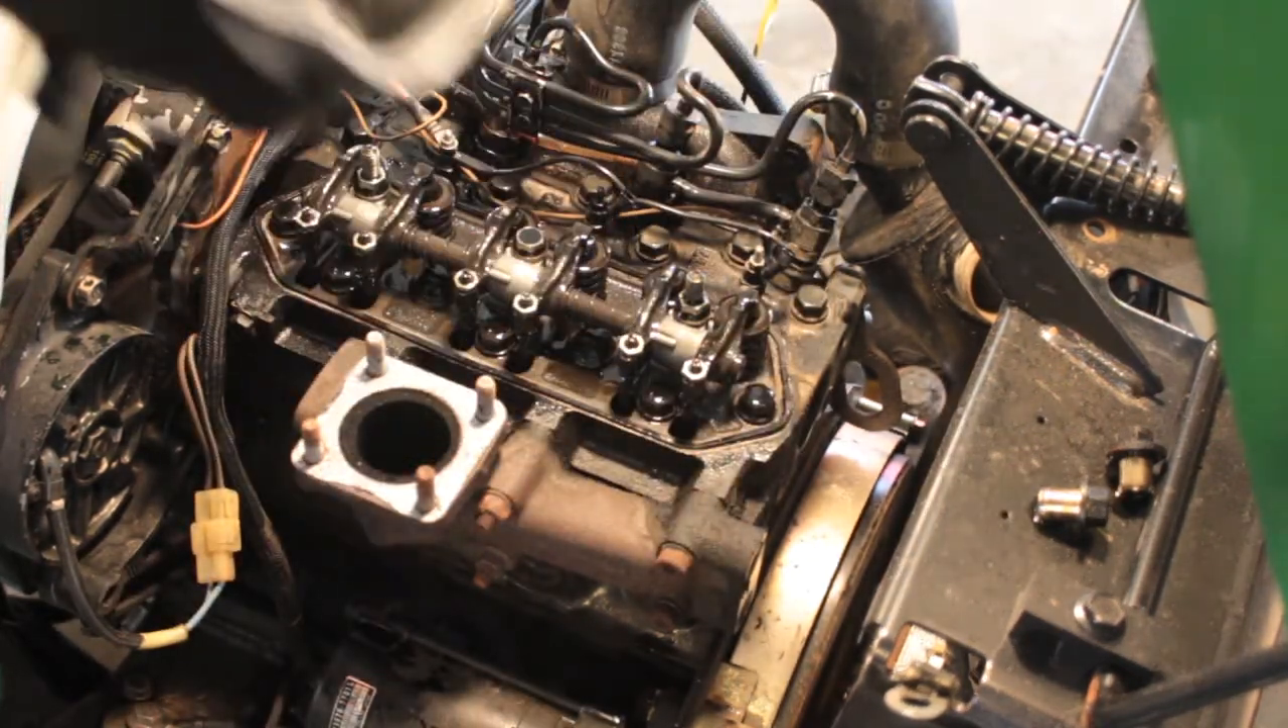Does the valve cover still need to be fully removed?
No.